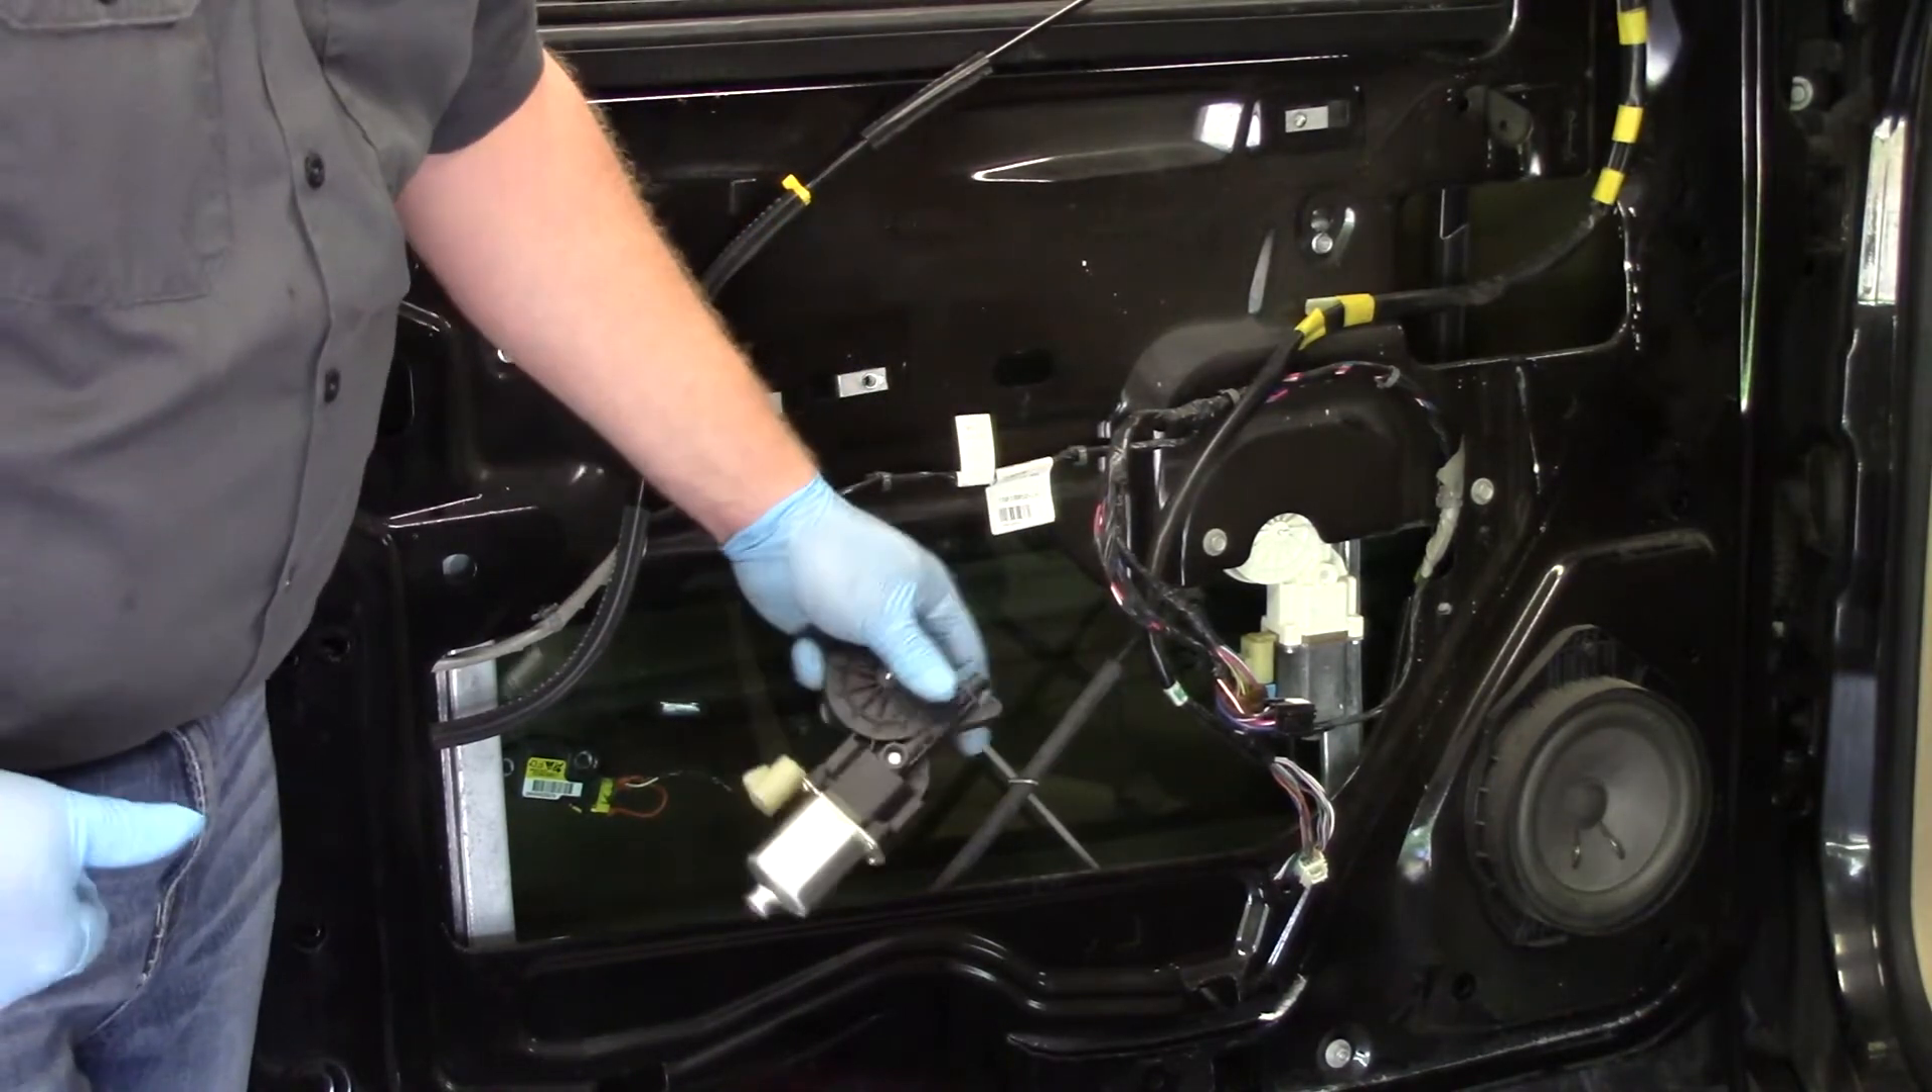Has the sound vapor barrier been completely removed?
Yes.